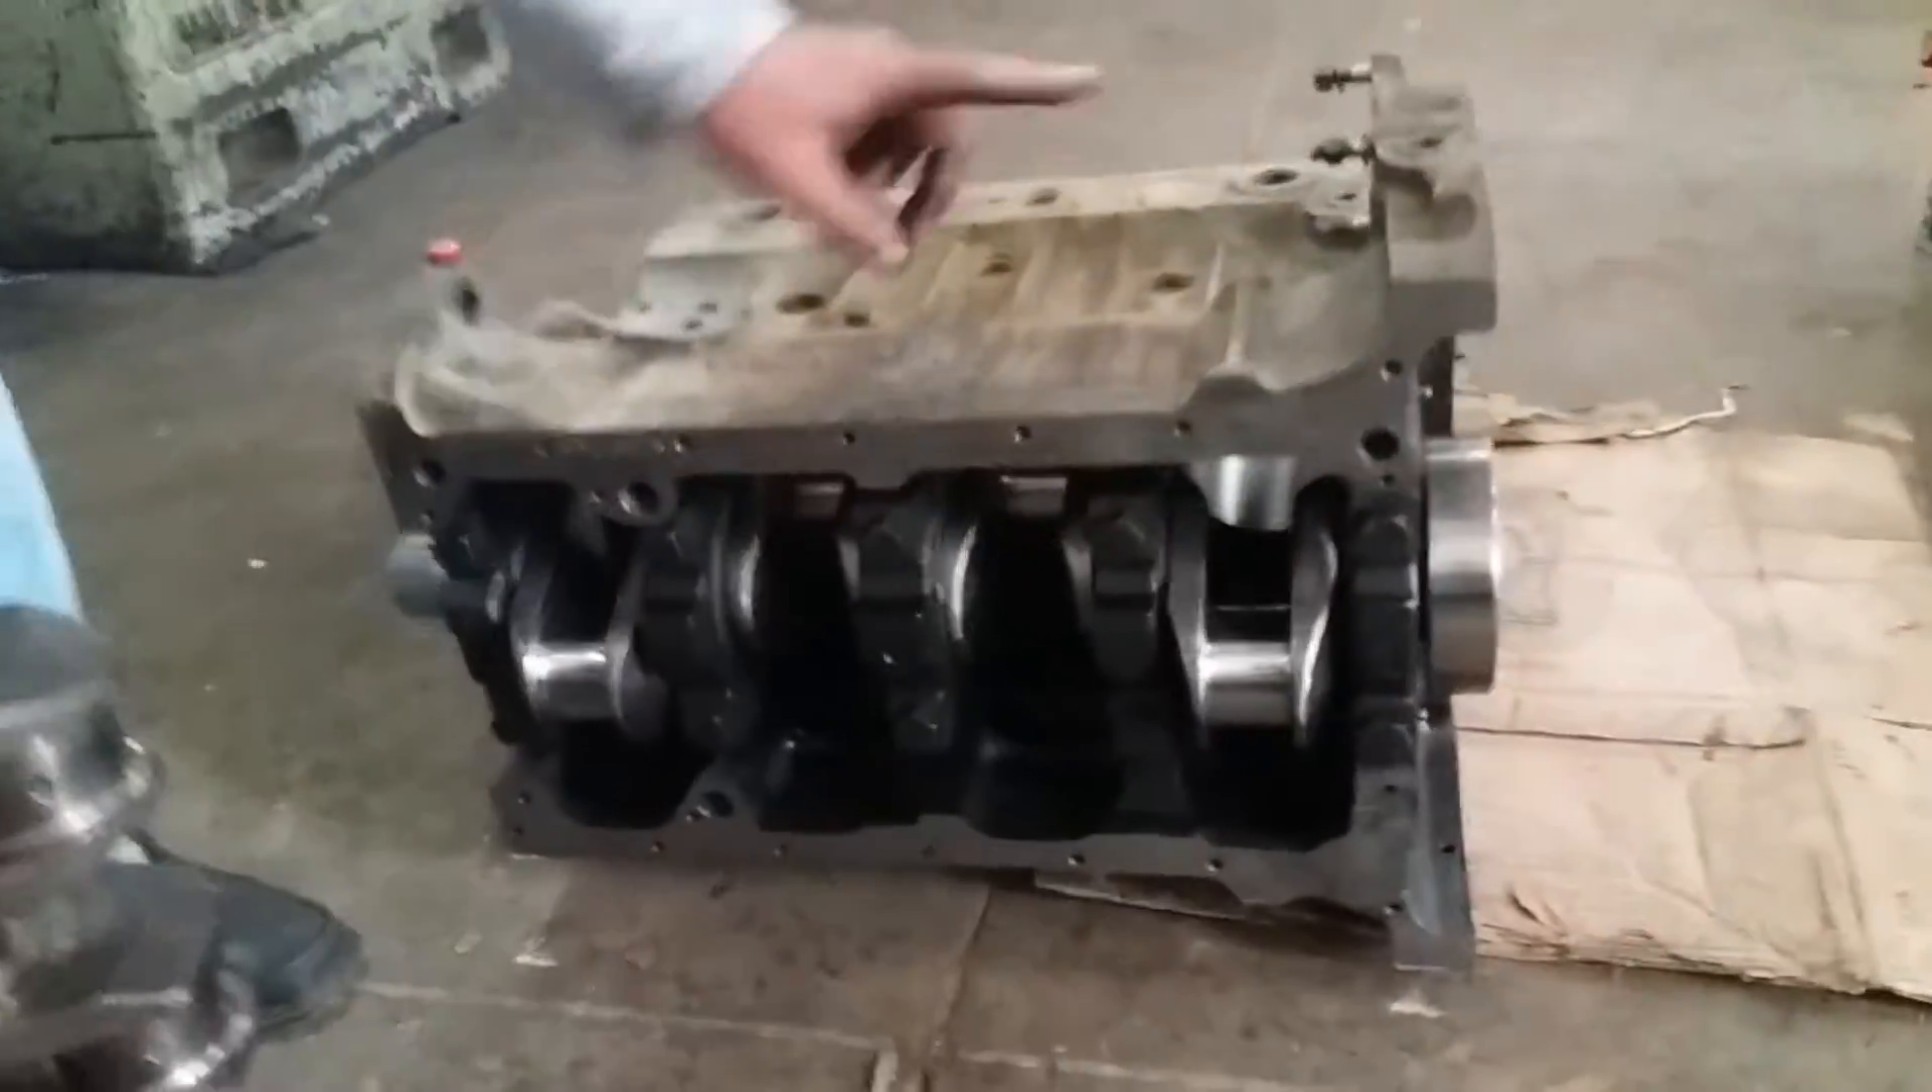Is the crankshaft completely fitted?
Yes.